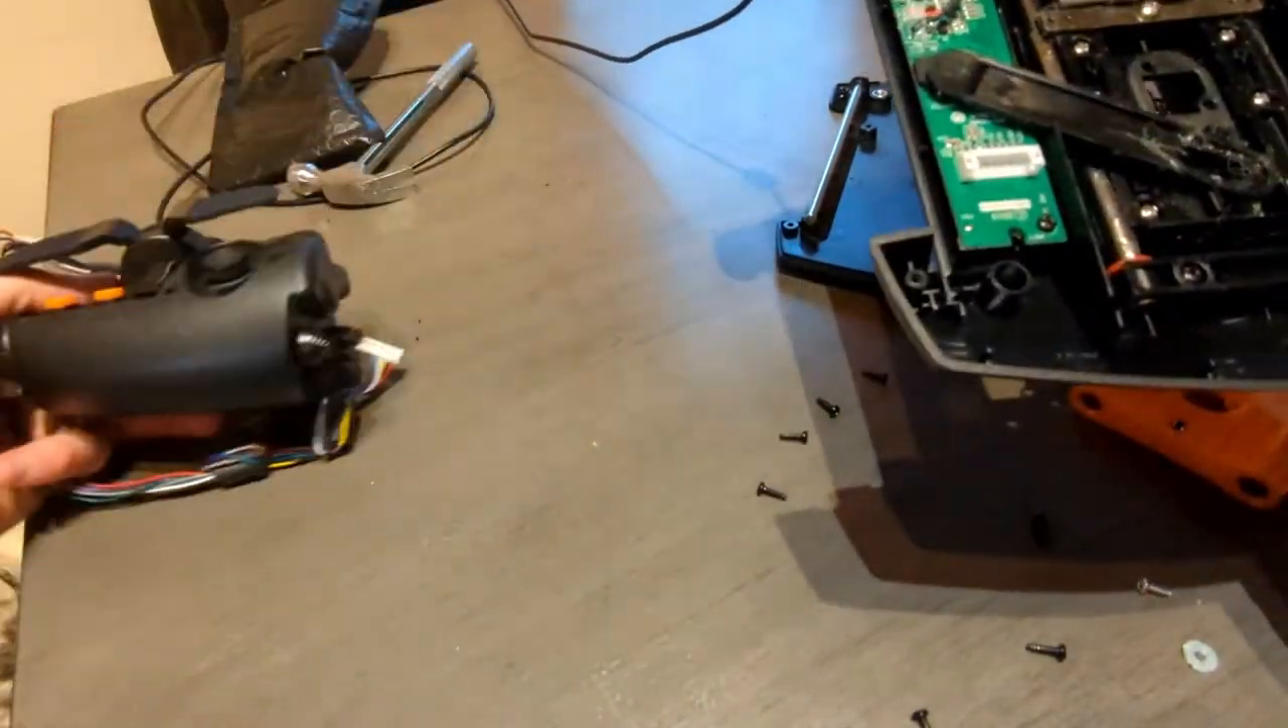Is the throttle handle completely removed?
Yes.